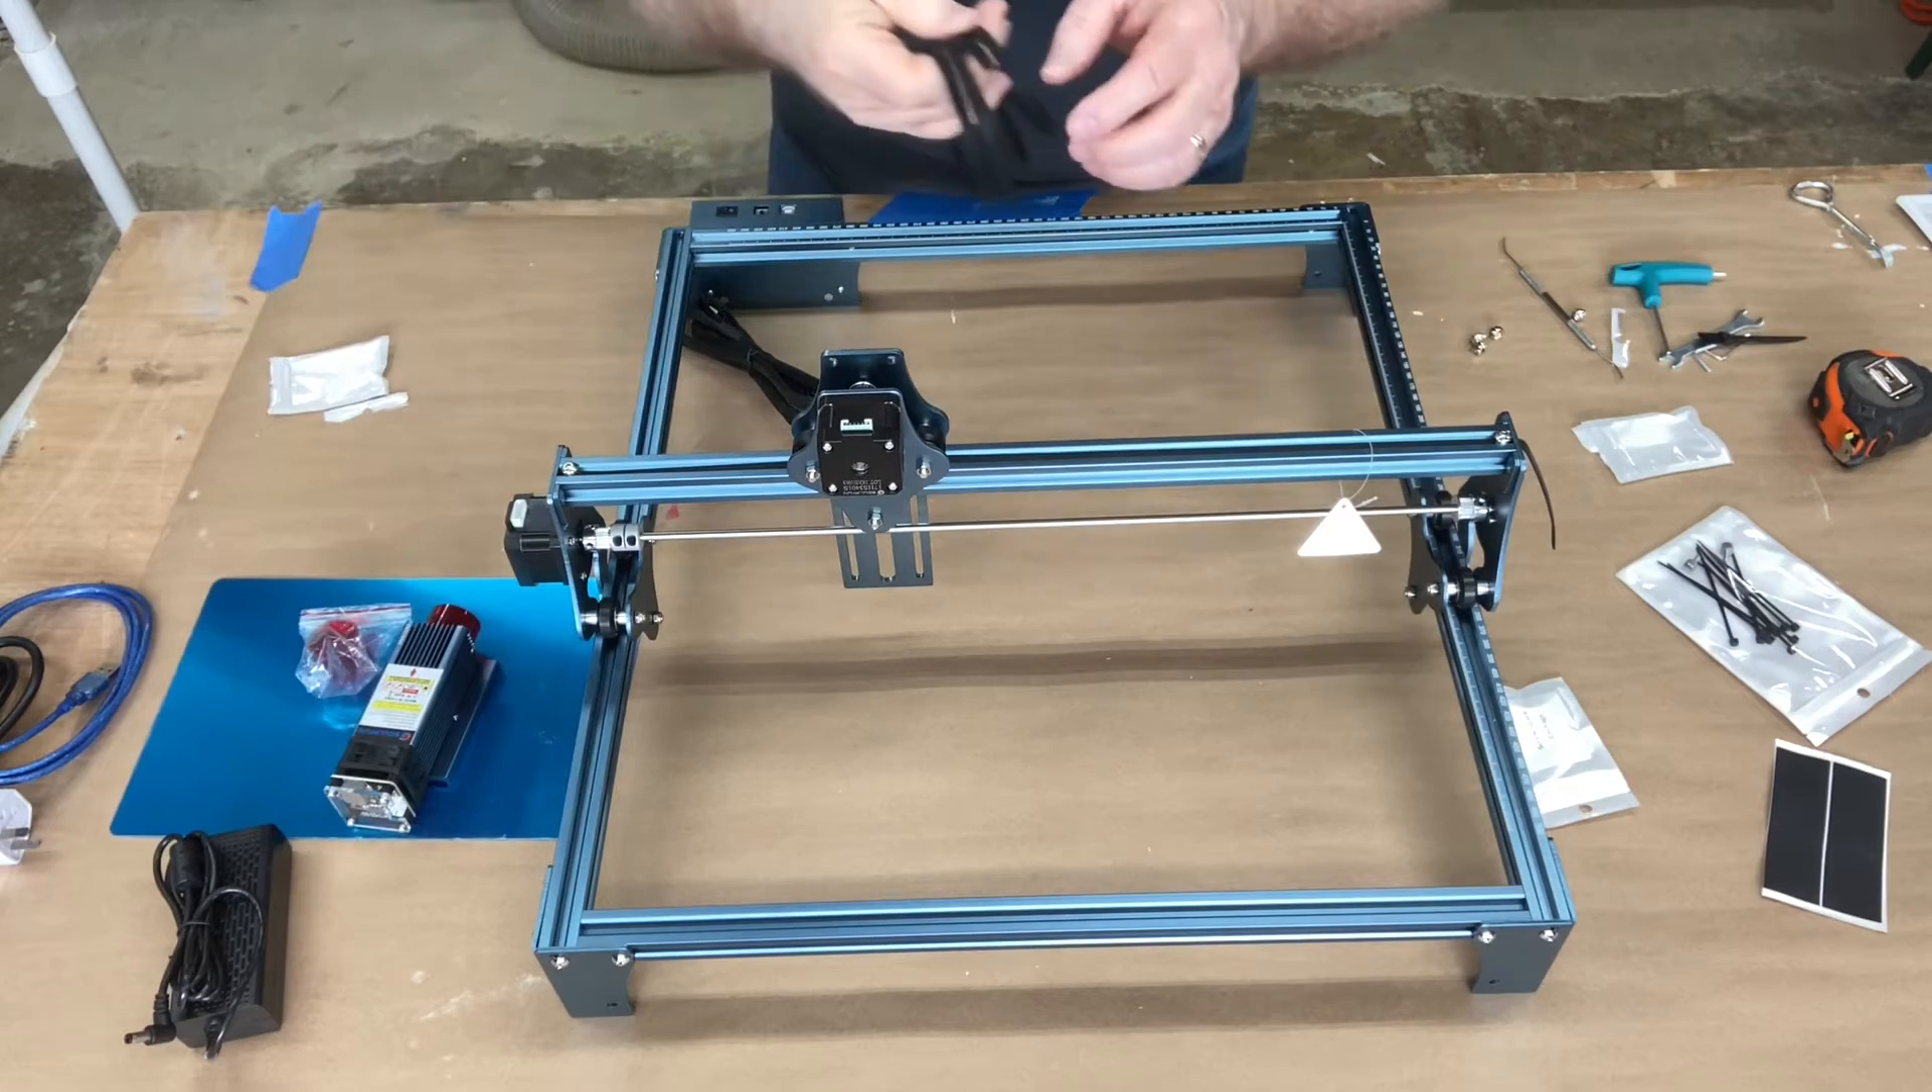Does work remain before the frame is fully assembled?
No.